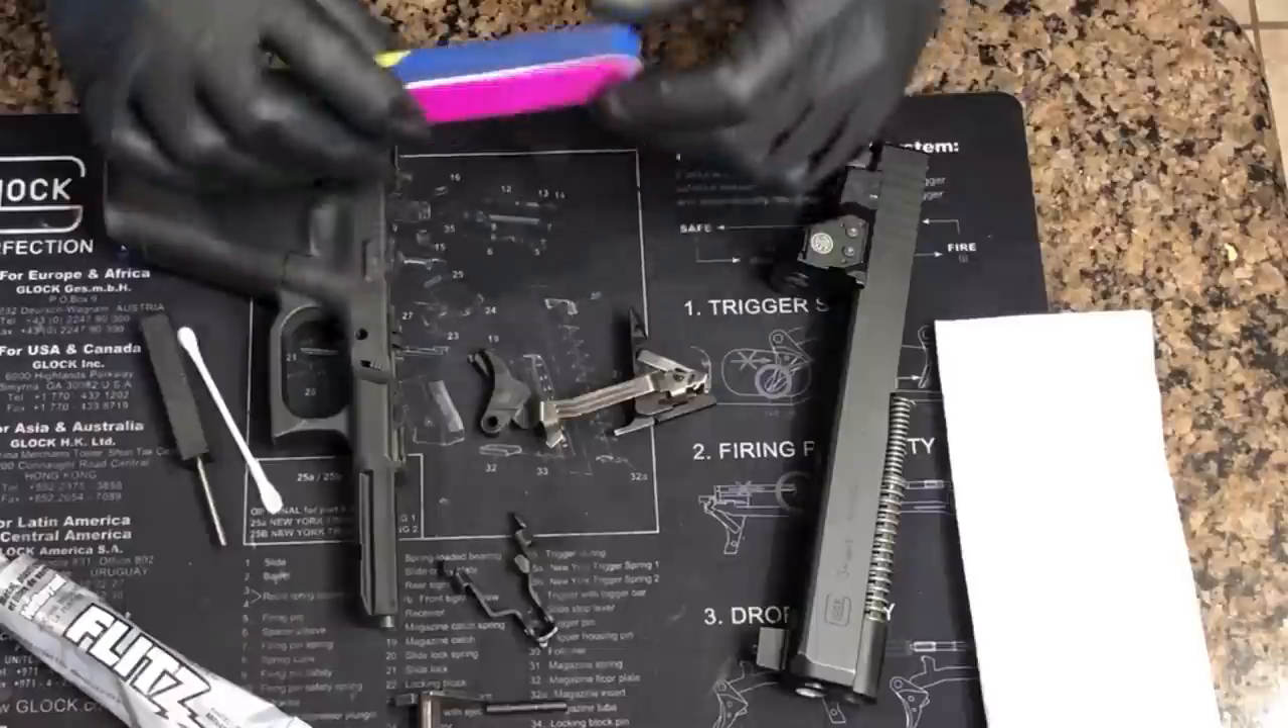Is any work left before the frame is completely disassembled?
No.